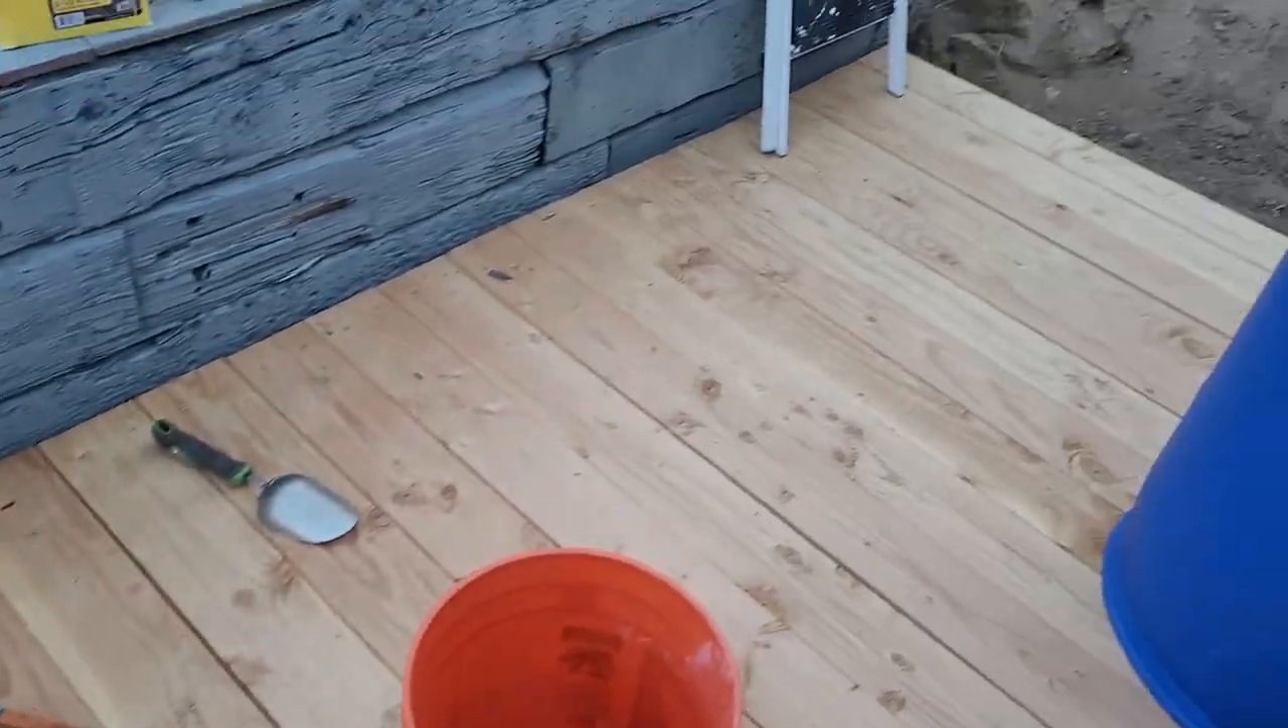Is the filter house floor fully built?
Yes.